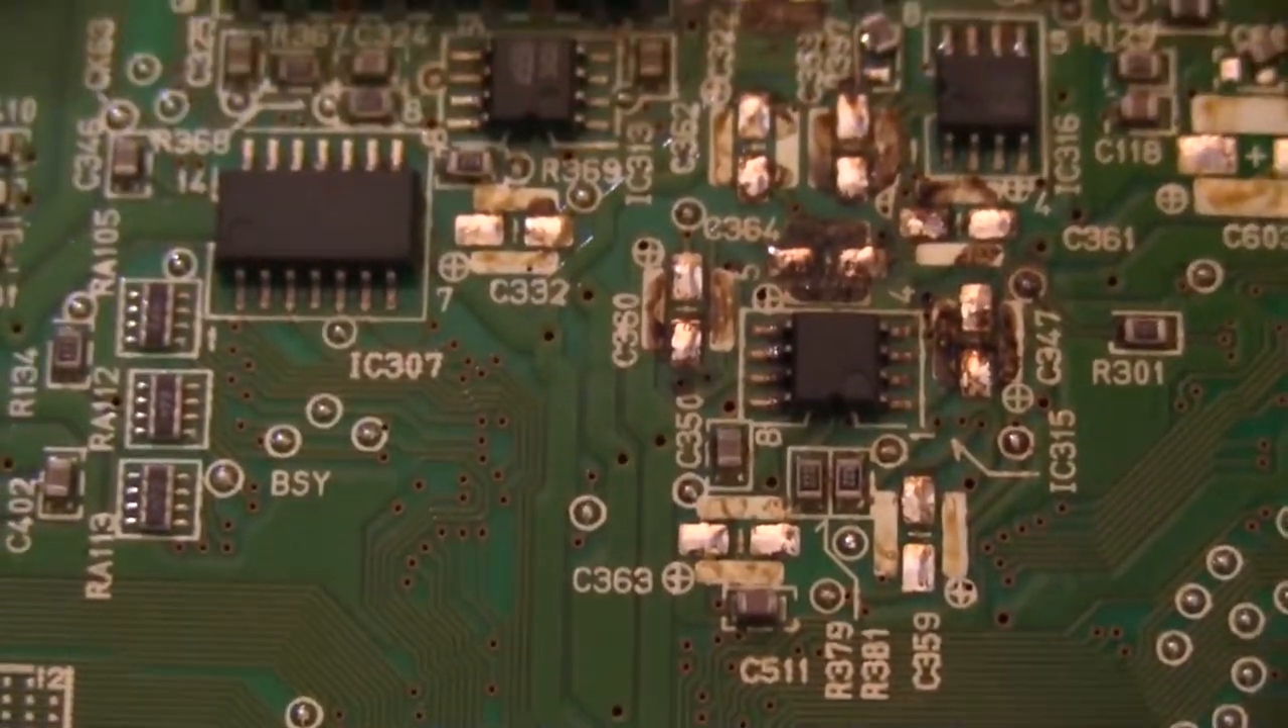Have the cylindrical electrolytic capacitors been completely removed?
Yes.